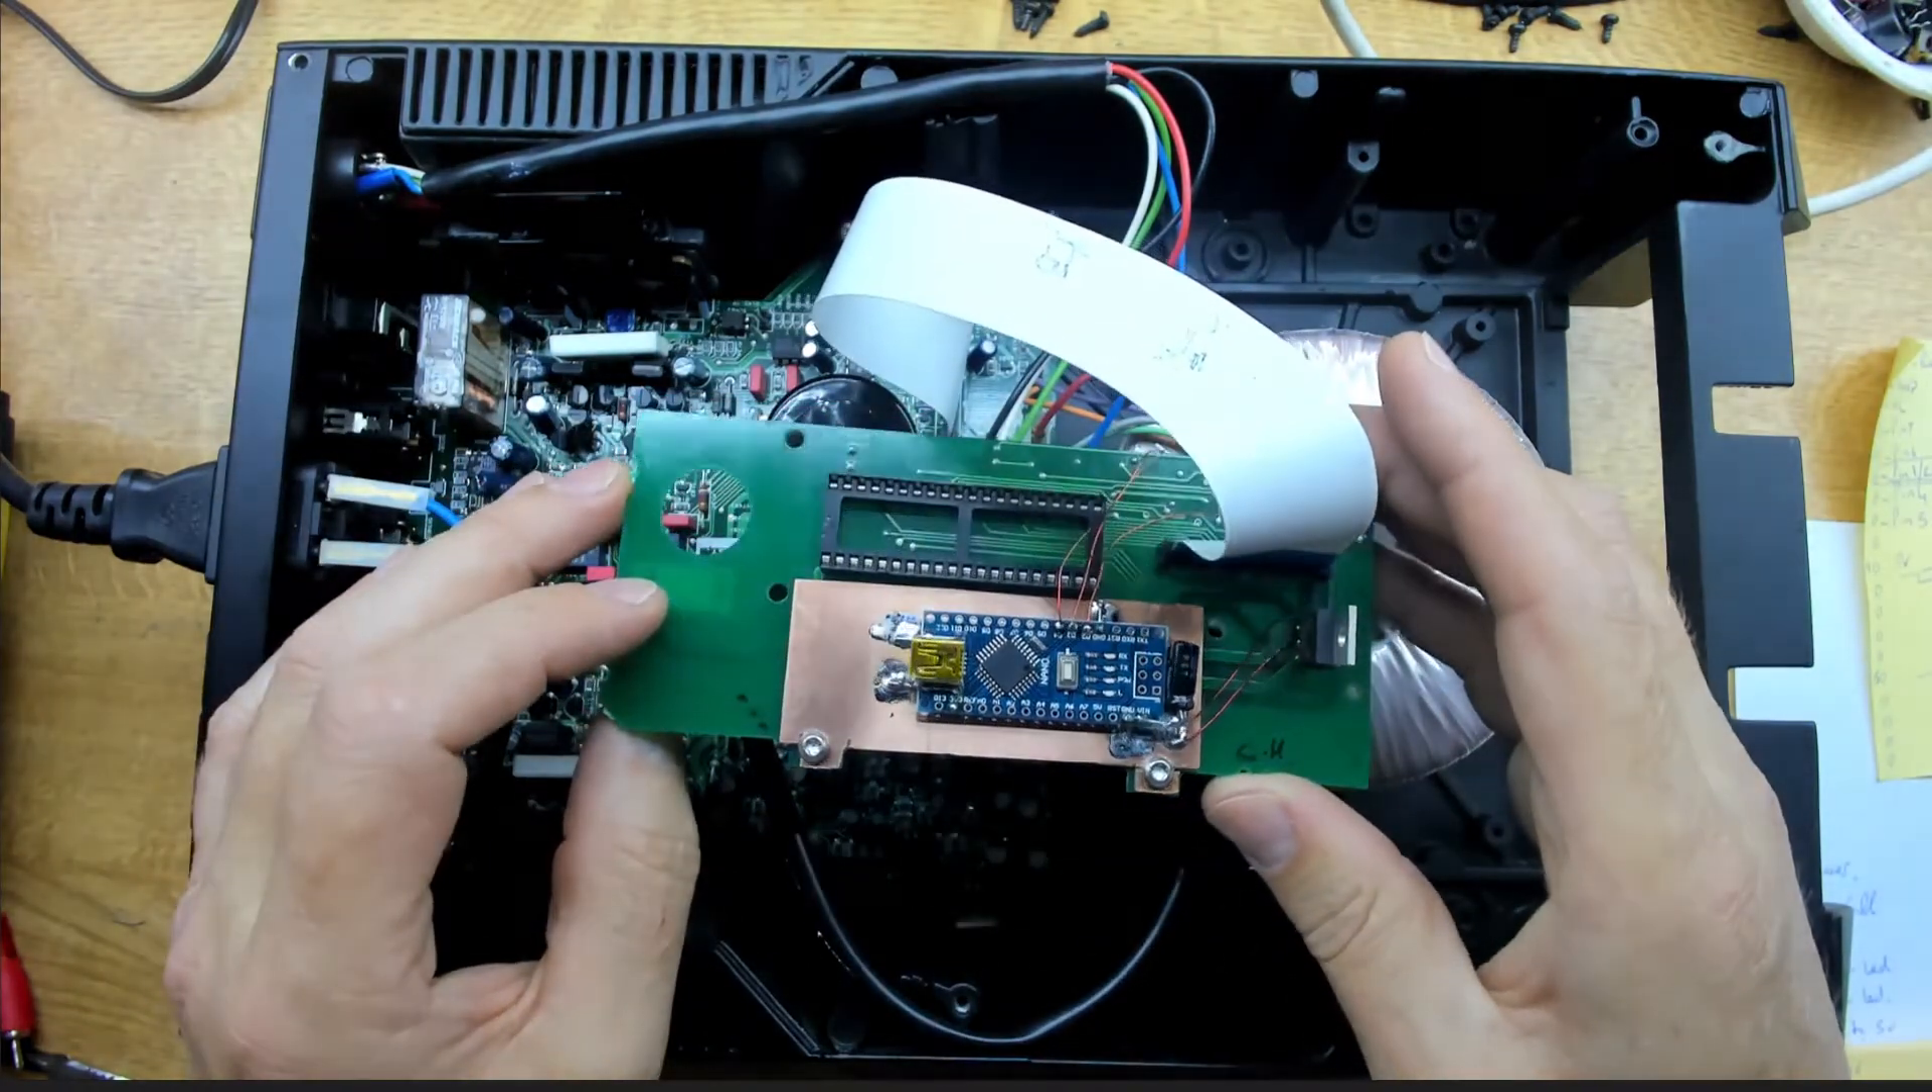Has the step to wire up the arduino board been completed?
Yes.